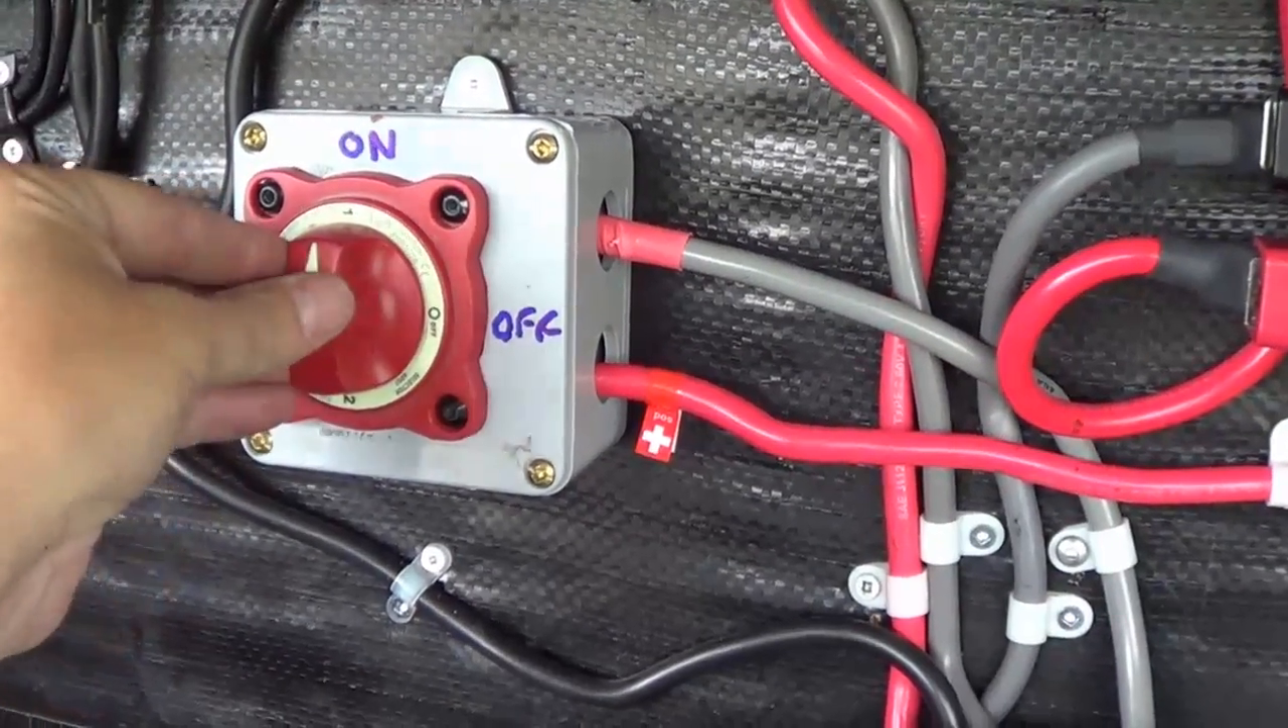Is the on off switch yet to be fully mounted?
No.